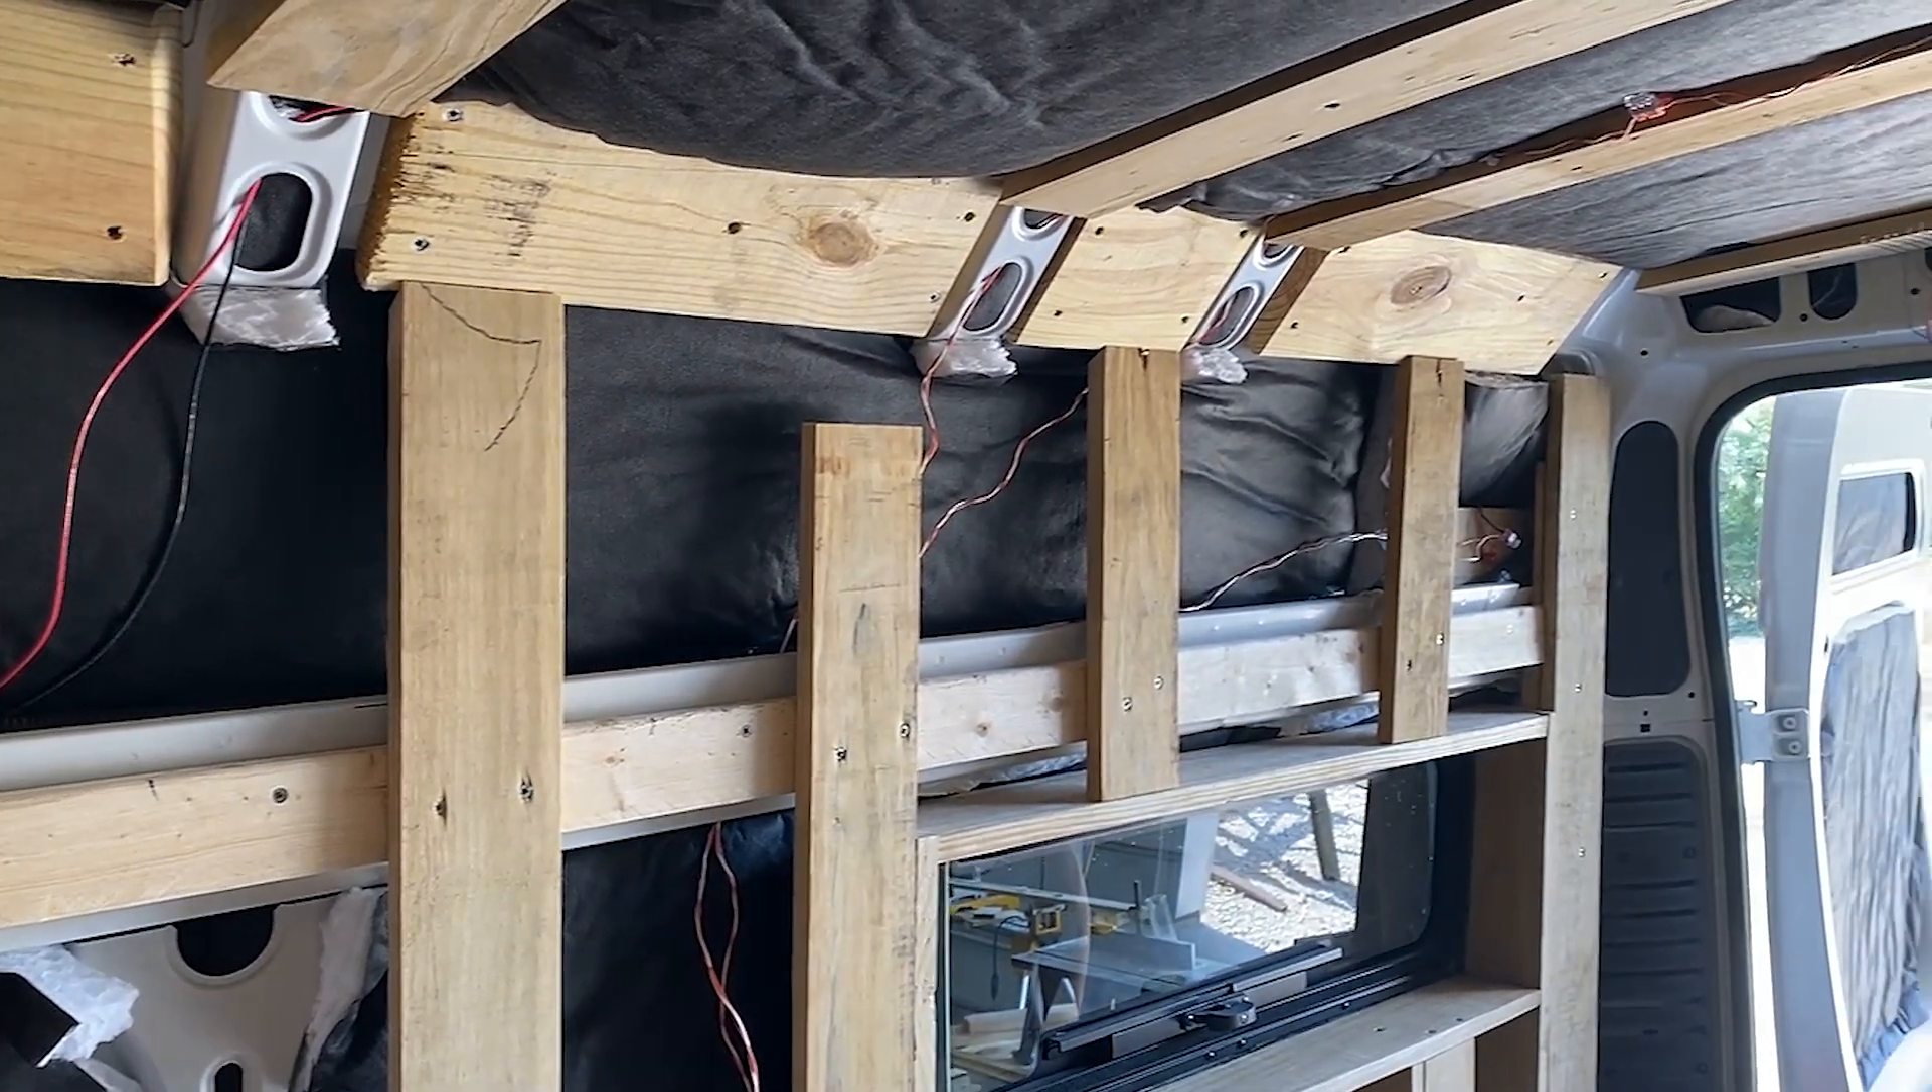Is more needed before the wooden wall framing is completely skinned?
Yes.